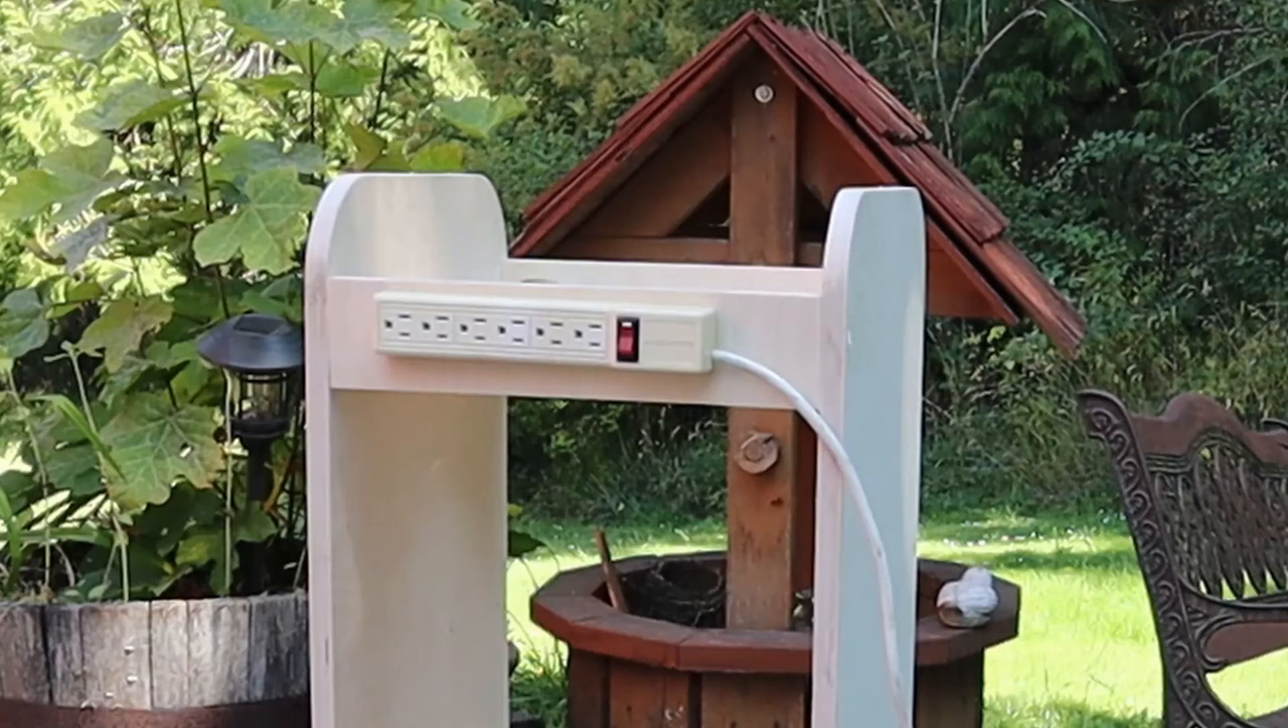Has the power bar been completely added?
Yes.